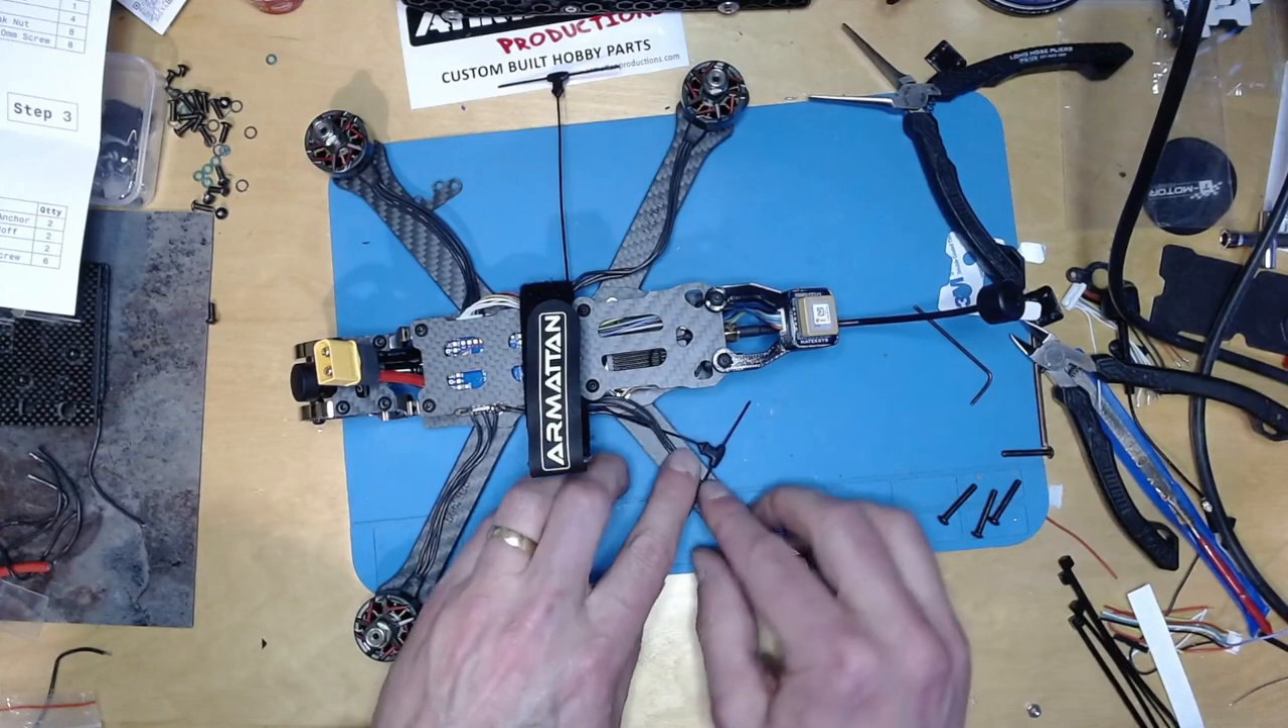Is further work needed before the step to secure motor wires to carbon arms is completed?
Yes.